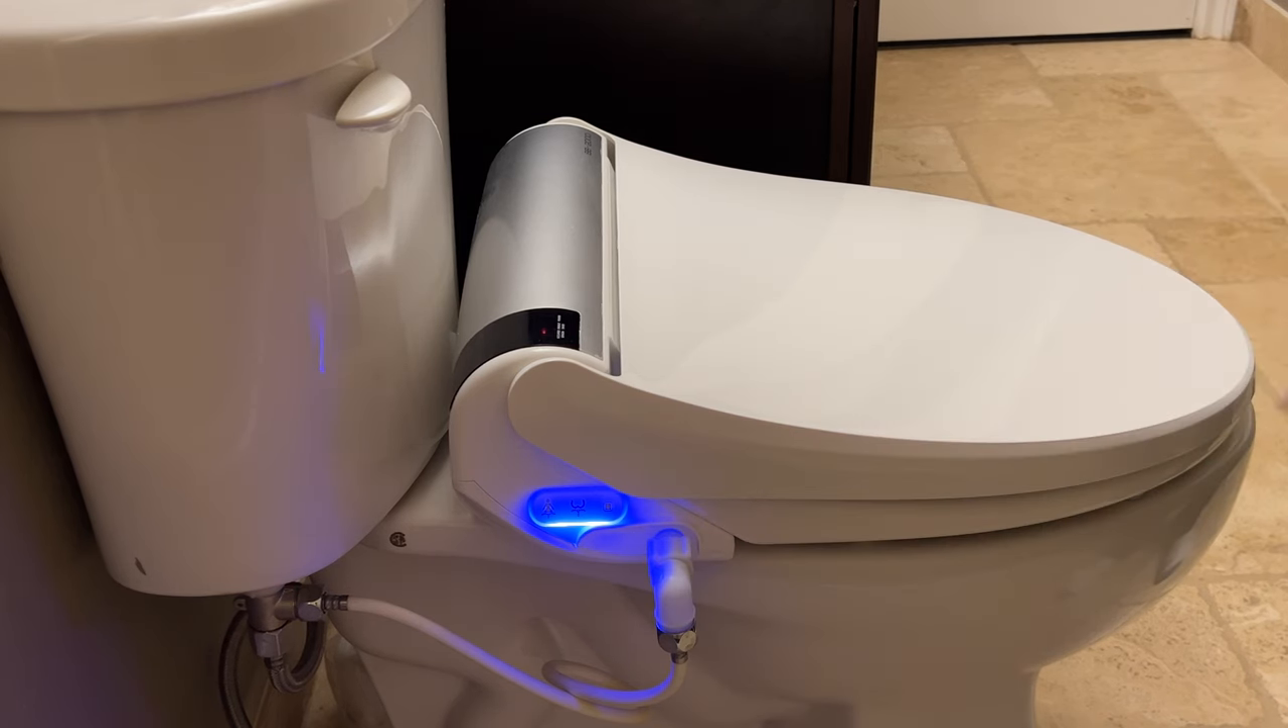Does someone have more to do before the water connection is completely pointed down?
No.